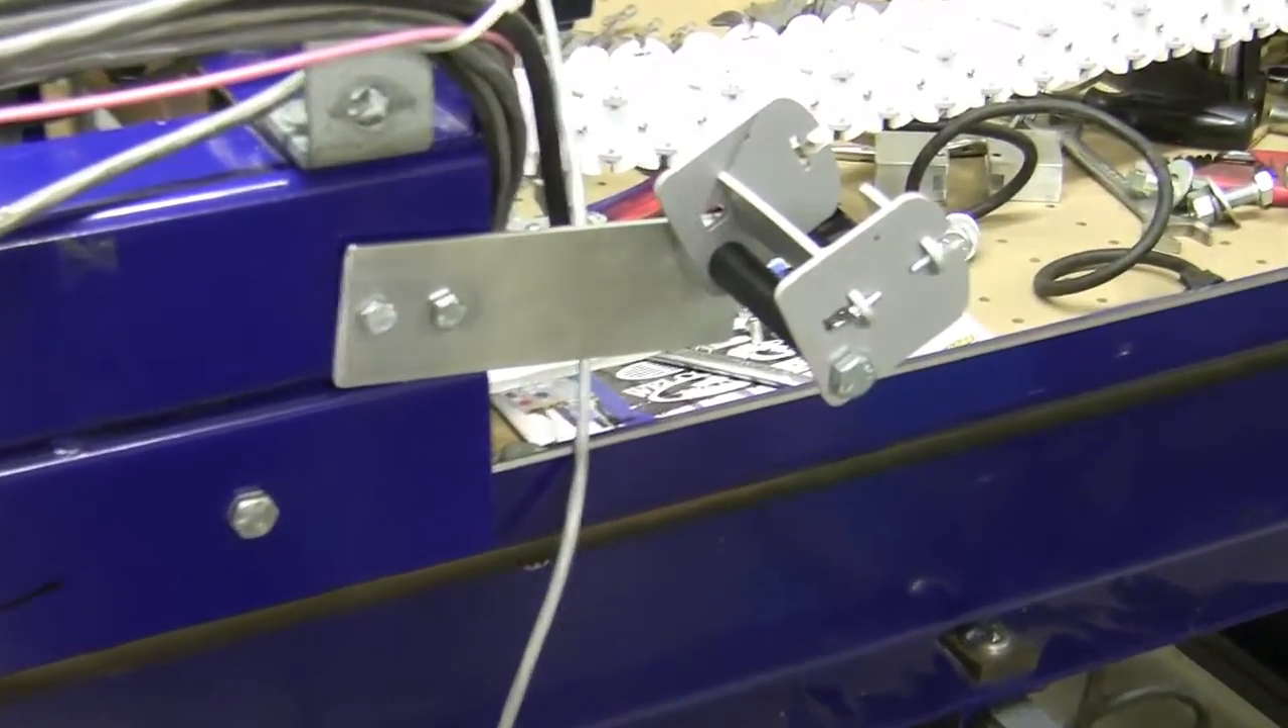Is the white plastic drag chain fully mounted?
No.